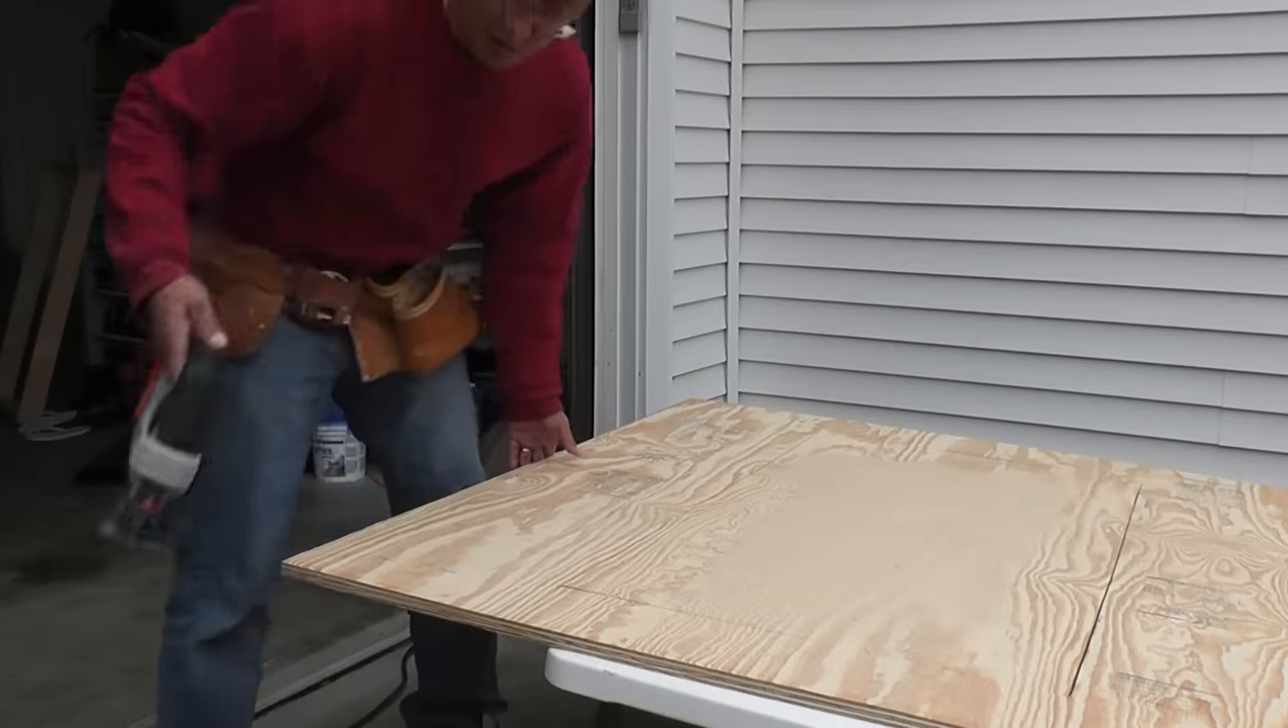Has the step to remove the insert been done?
No.